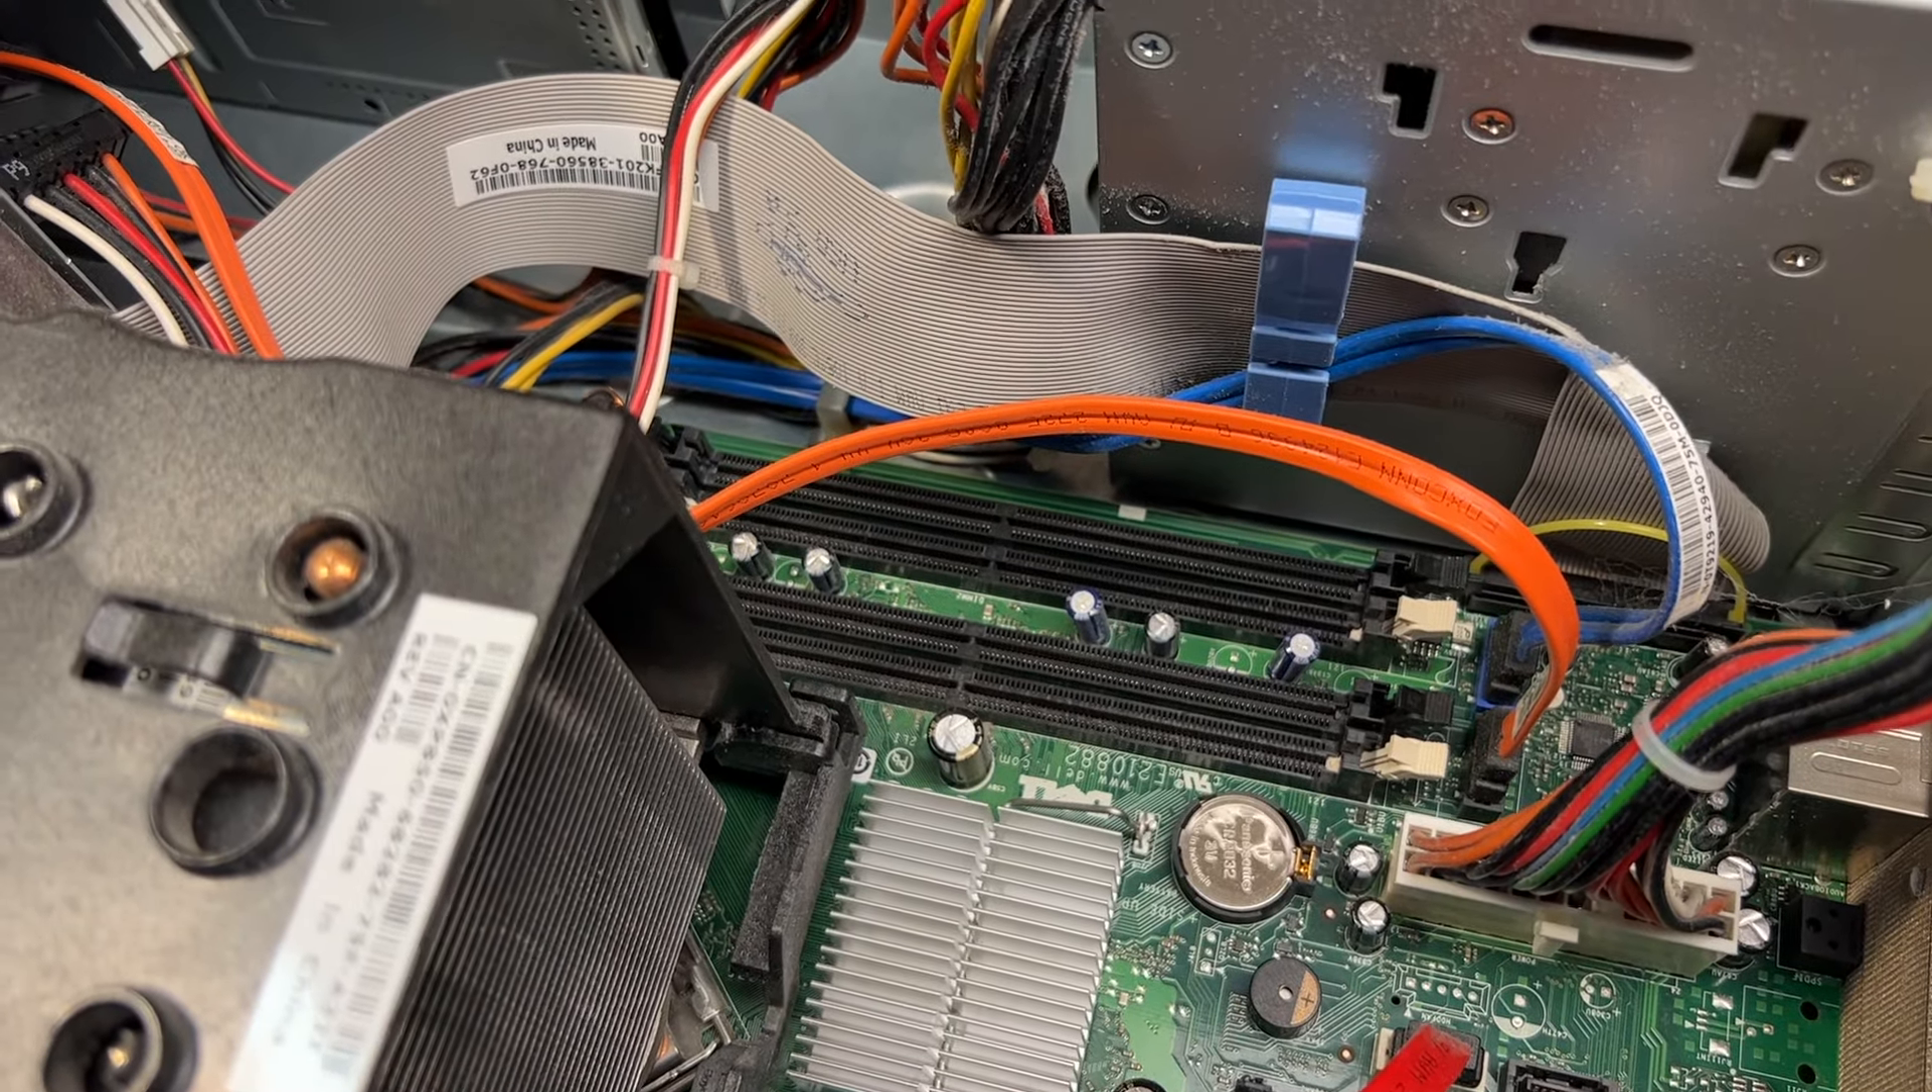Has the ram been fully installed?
No.